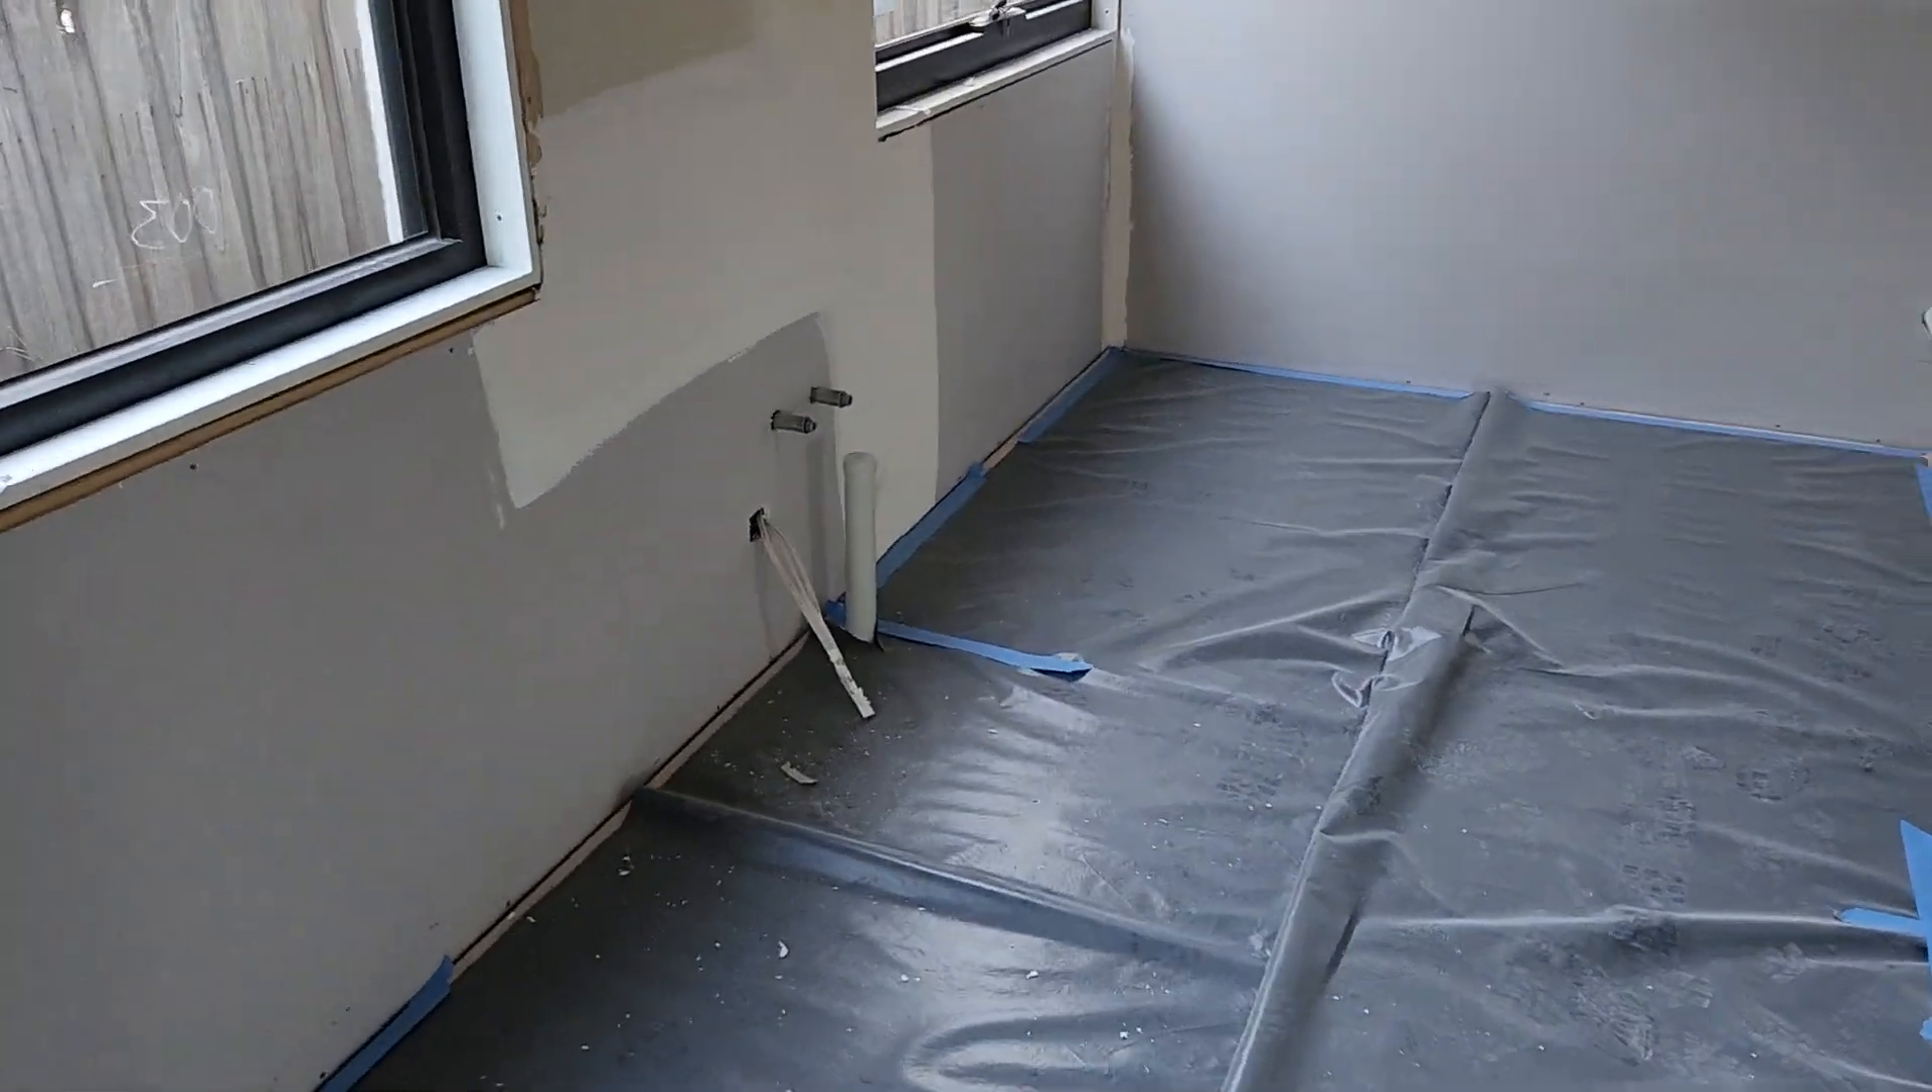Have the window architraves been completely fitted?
No.